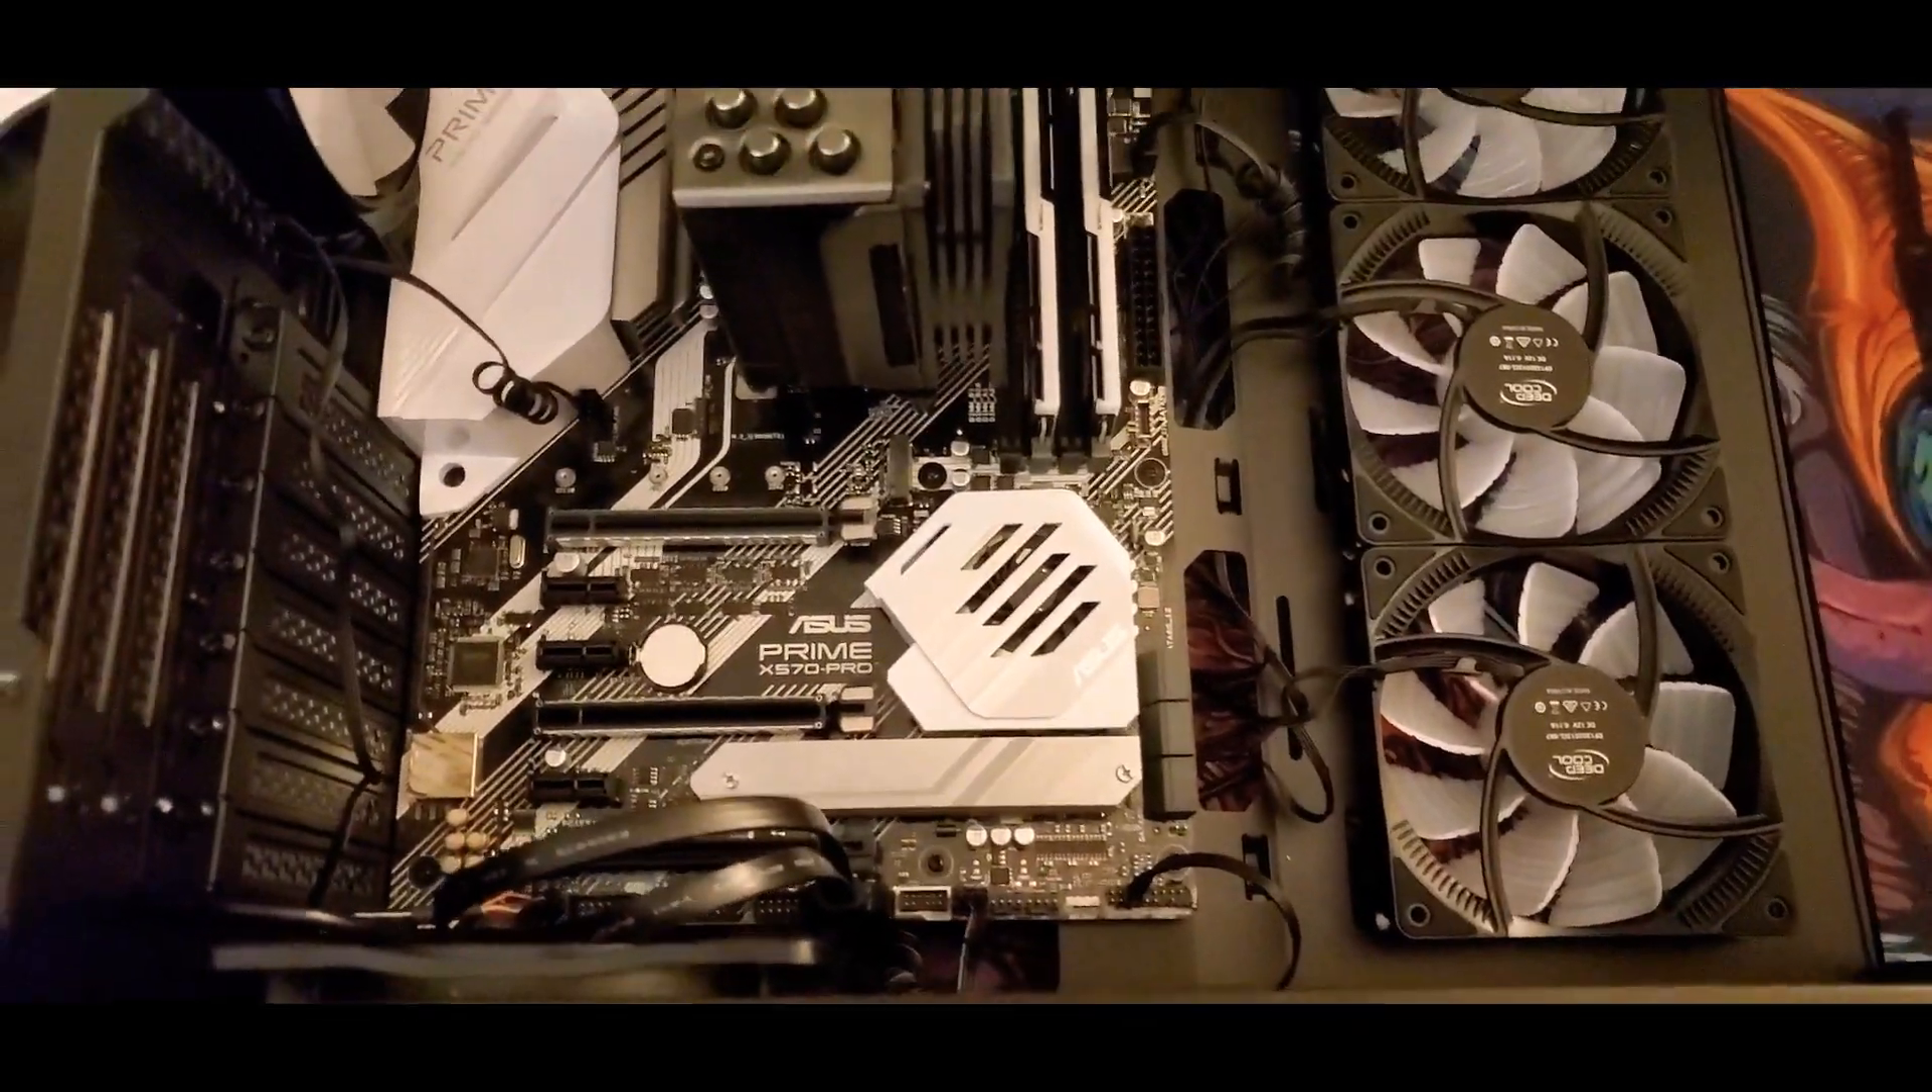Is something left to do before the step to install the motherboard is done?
No.